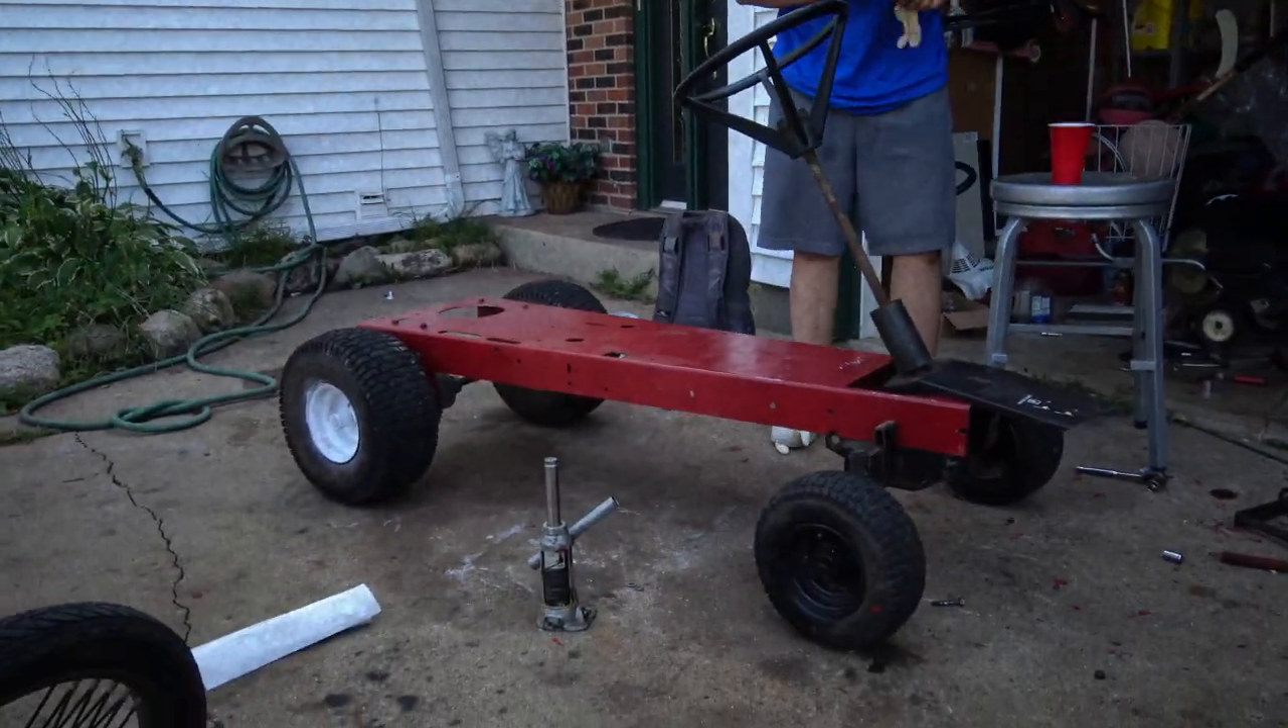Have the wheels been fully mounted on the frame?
Yes.